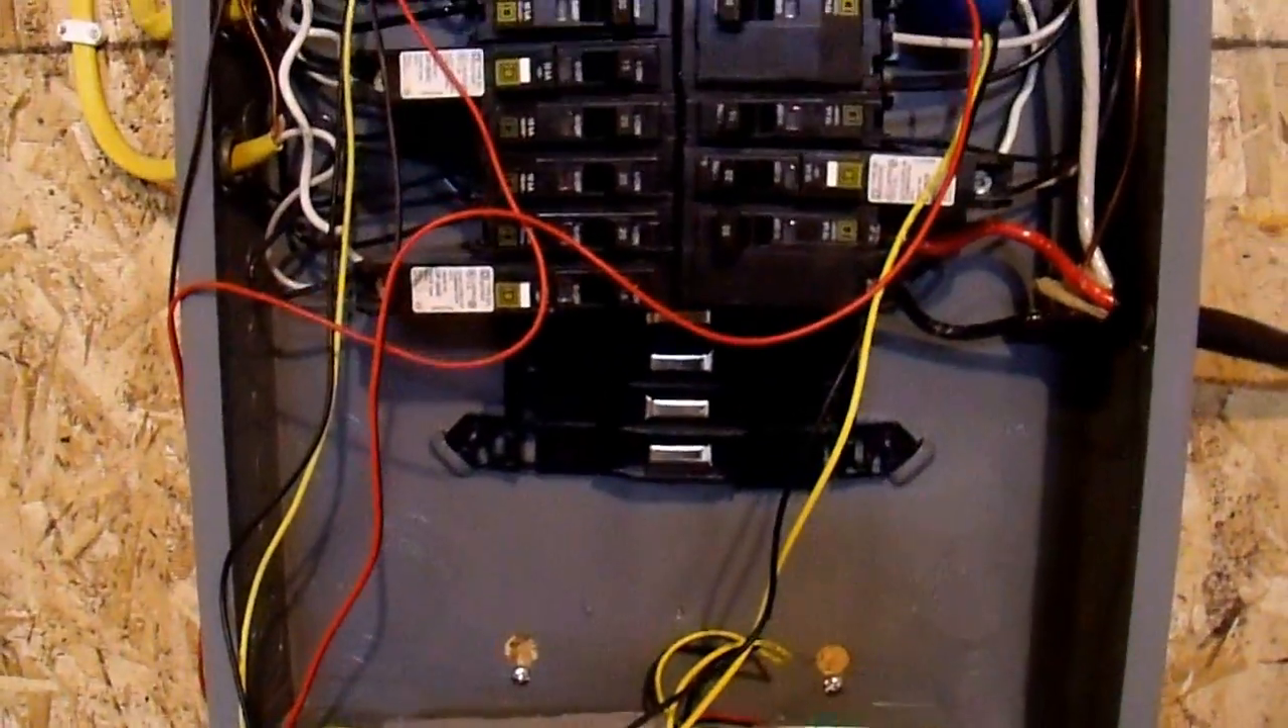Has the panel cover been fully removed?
Yes.